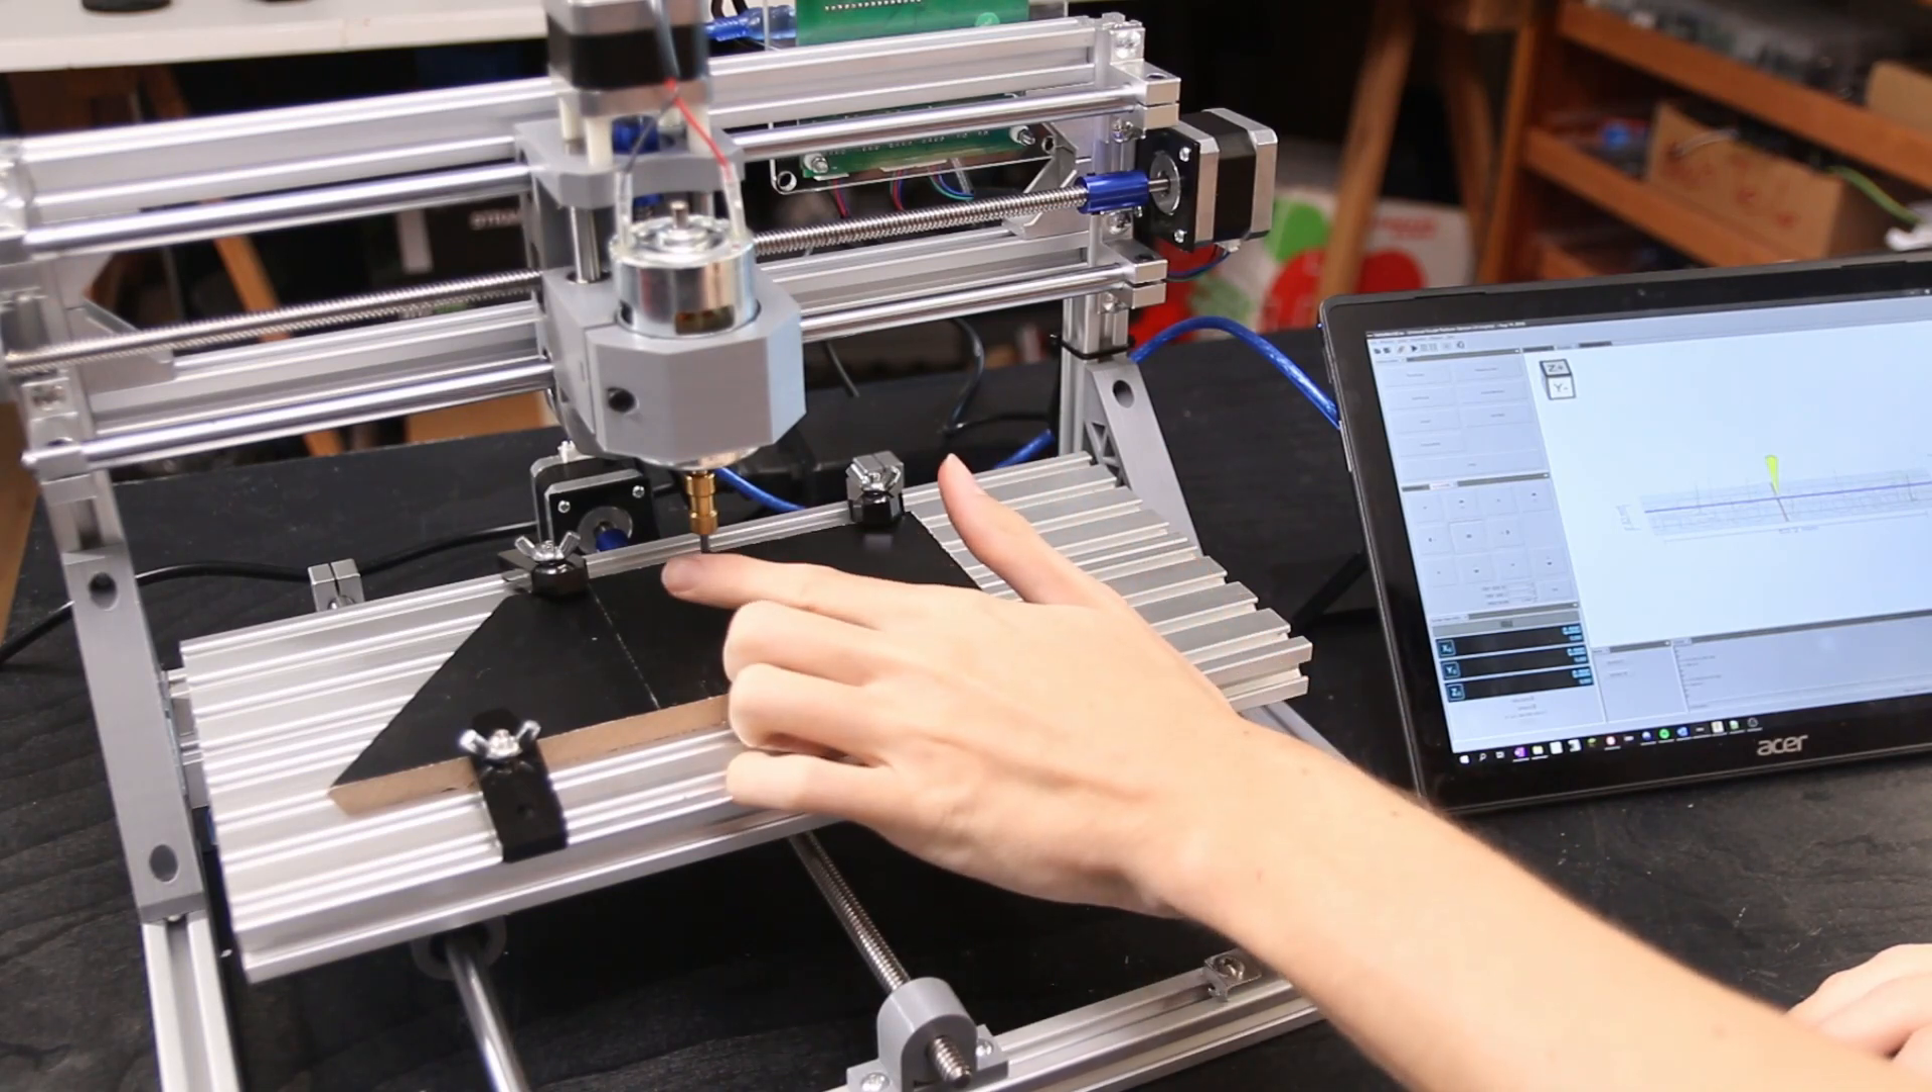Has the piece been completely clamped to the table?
Yes.